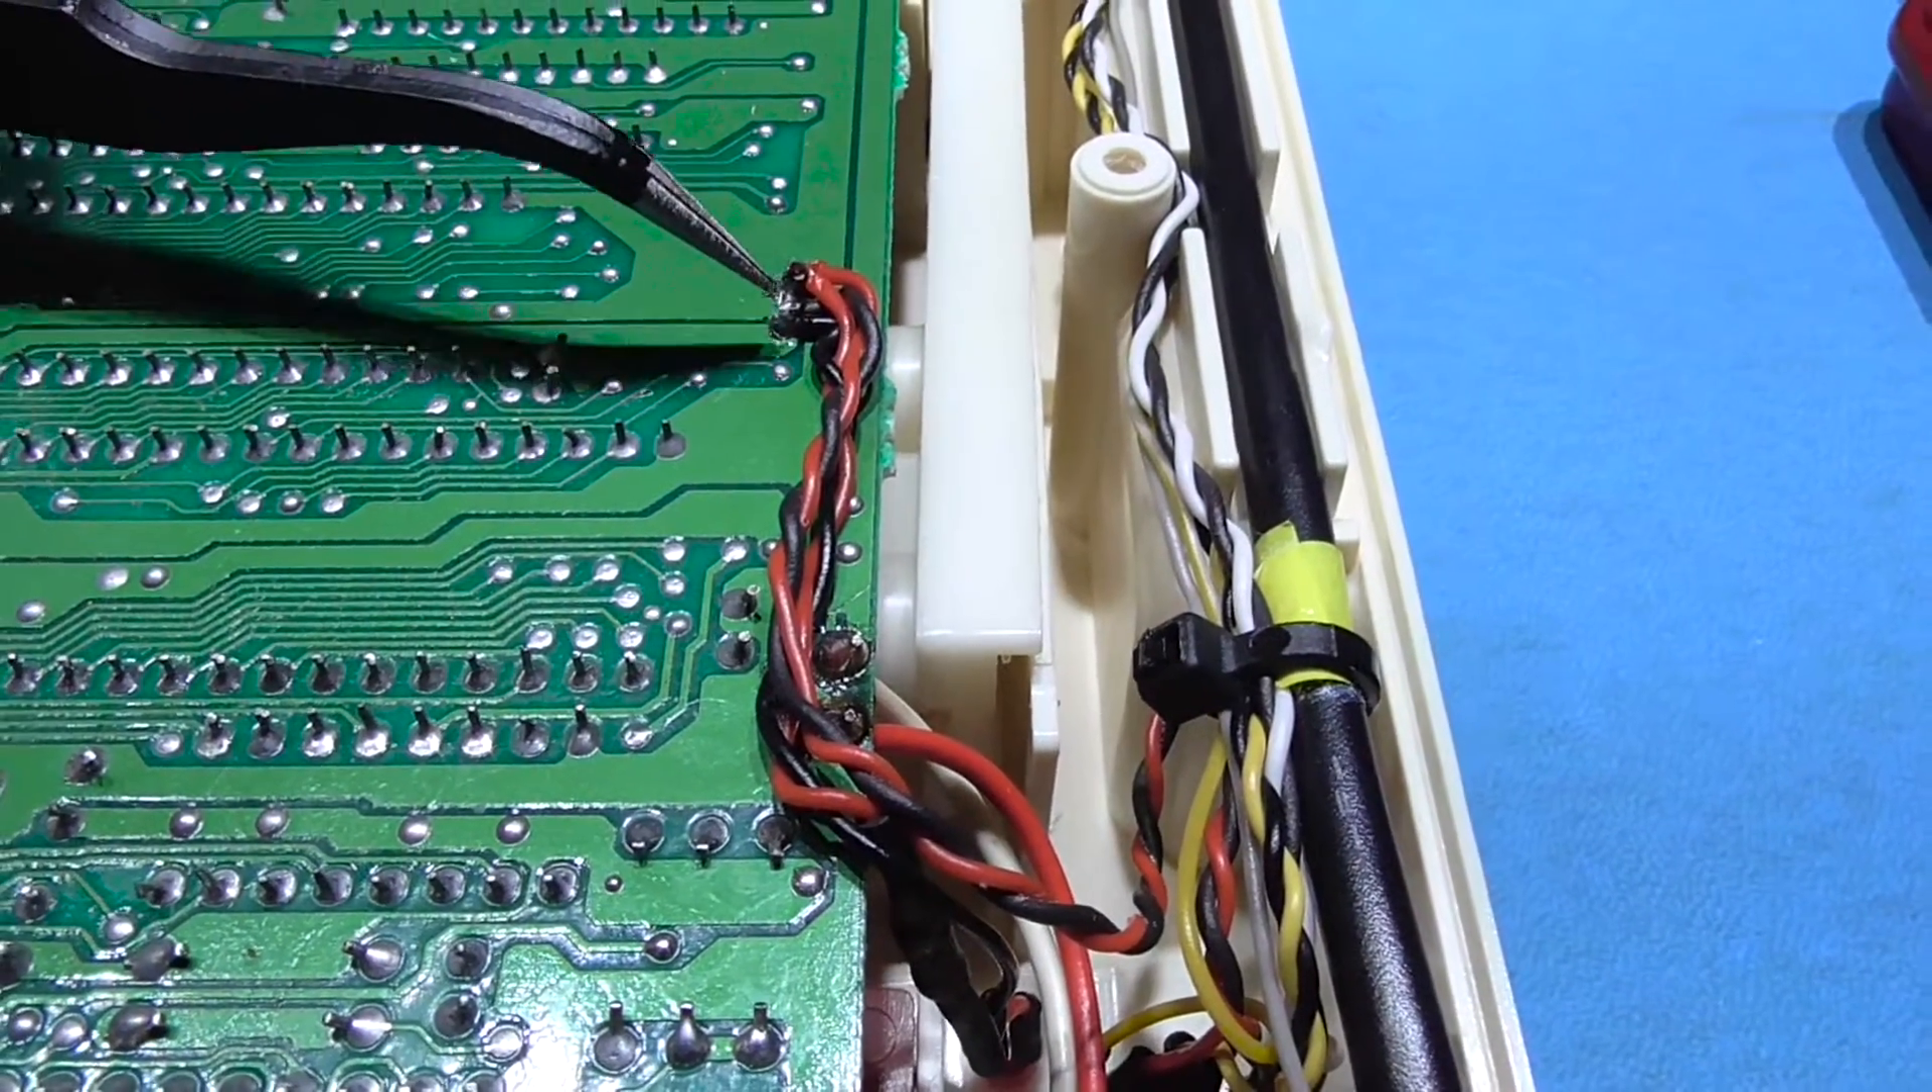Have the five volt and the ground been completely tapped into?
Yes.